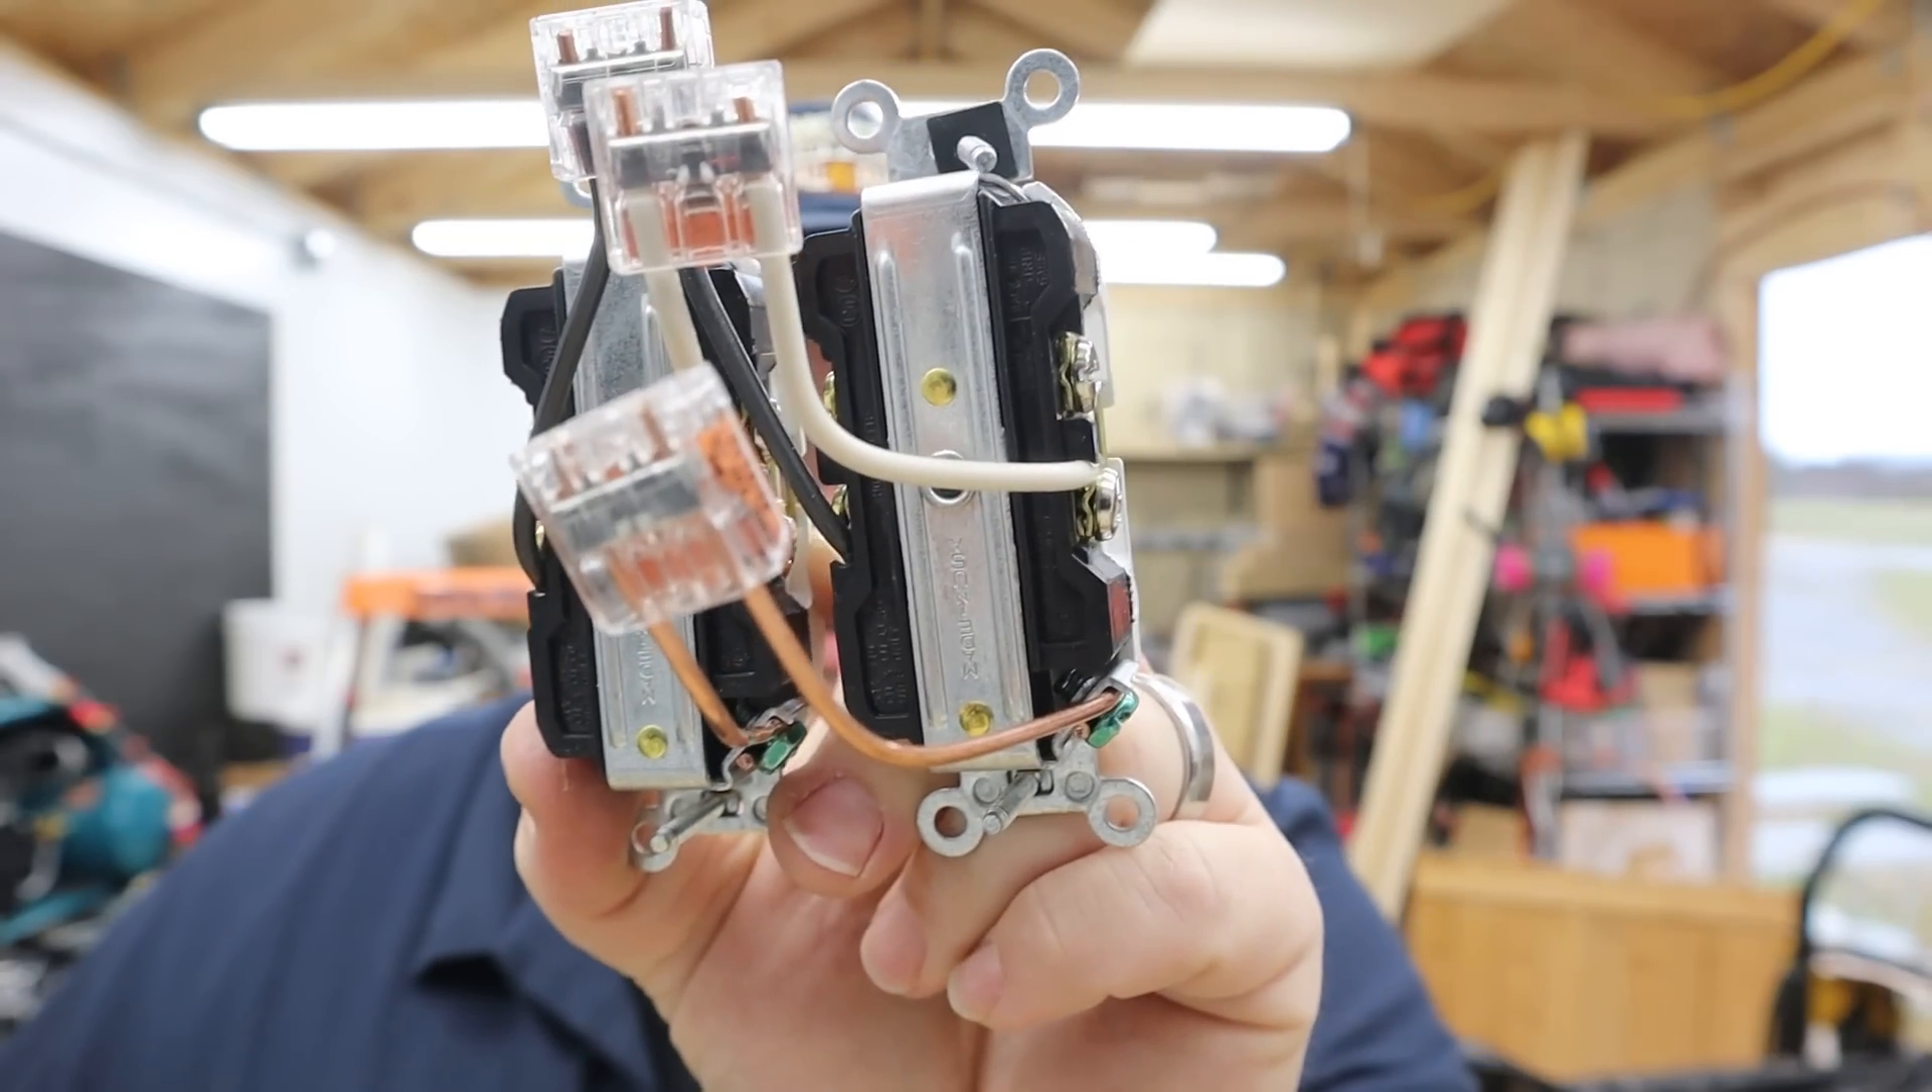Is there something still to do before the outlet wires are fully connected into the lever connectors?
No.